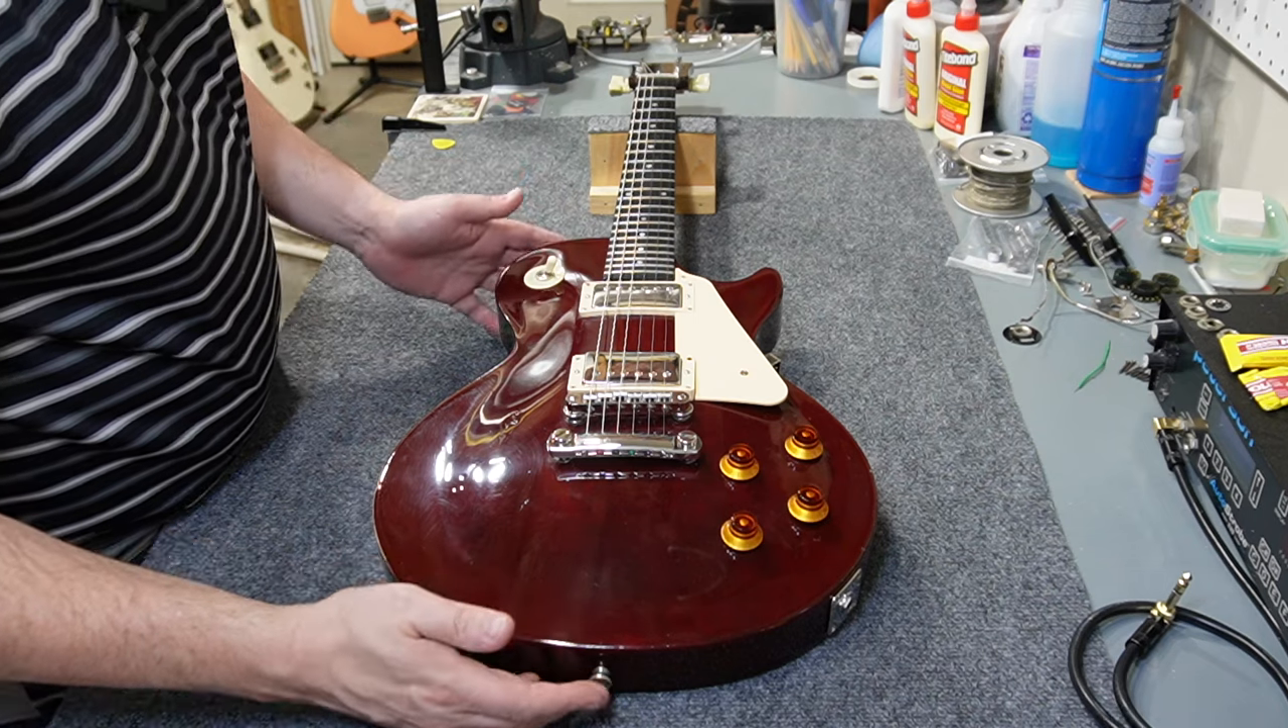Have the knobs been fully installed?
Yes.